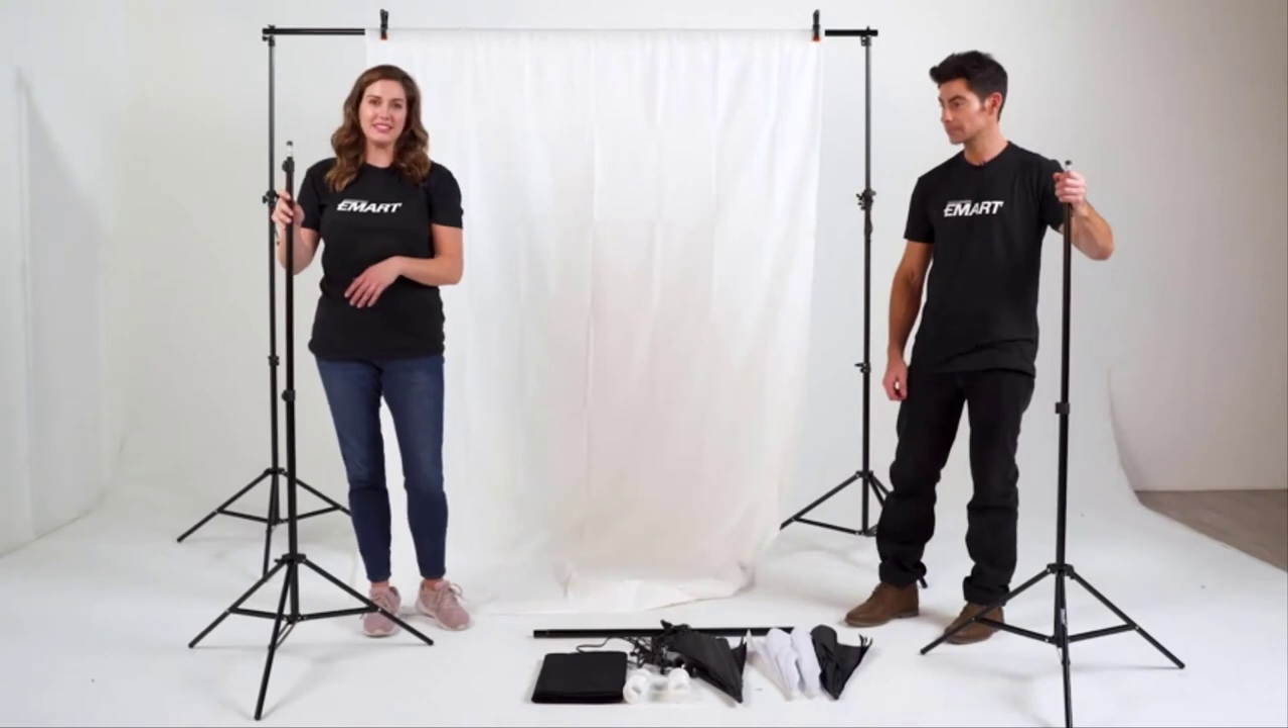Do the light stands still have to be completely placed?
No.